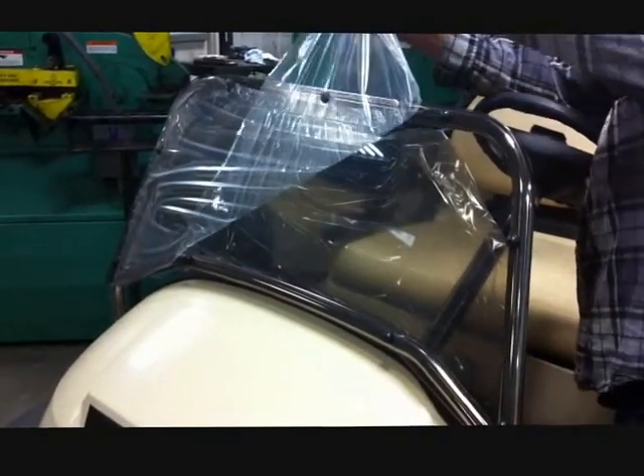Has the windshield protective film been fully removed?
No.